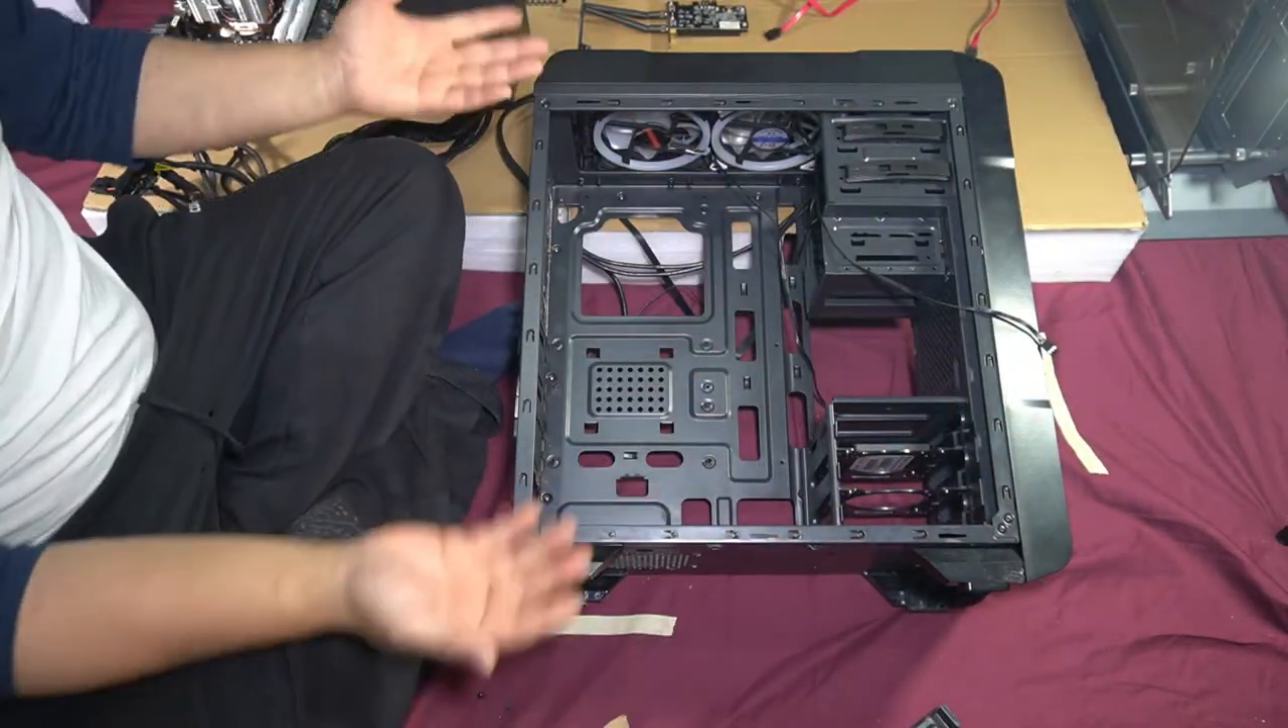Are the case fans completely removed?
No.